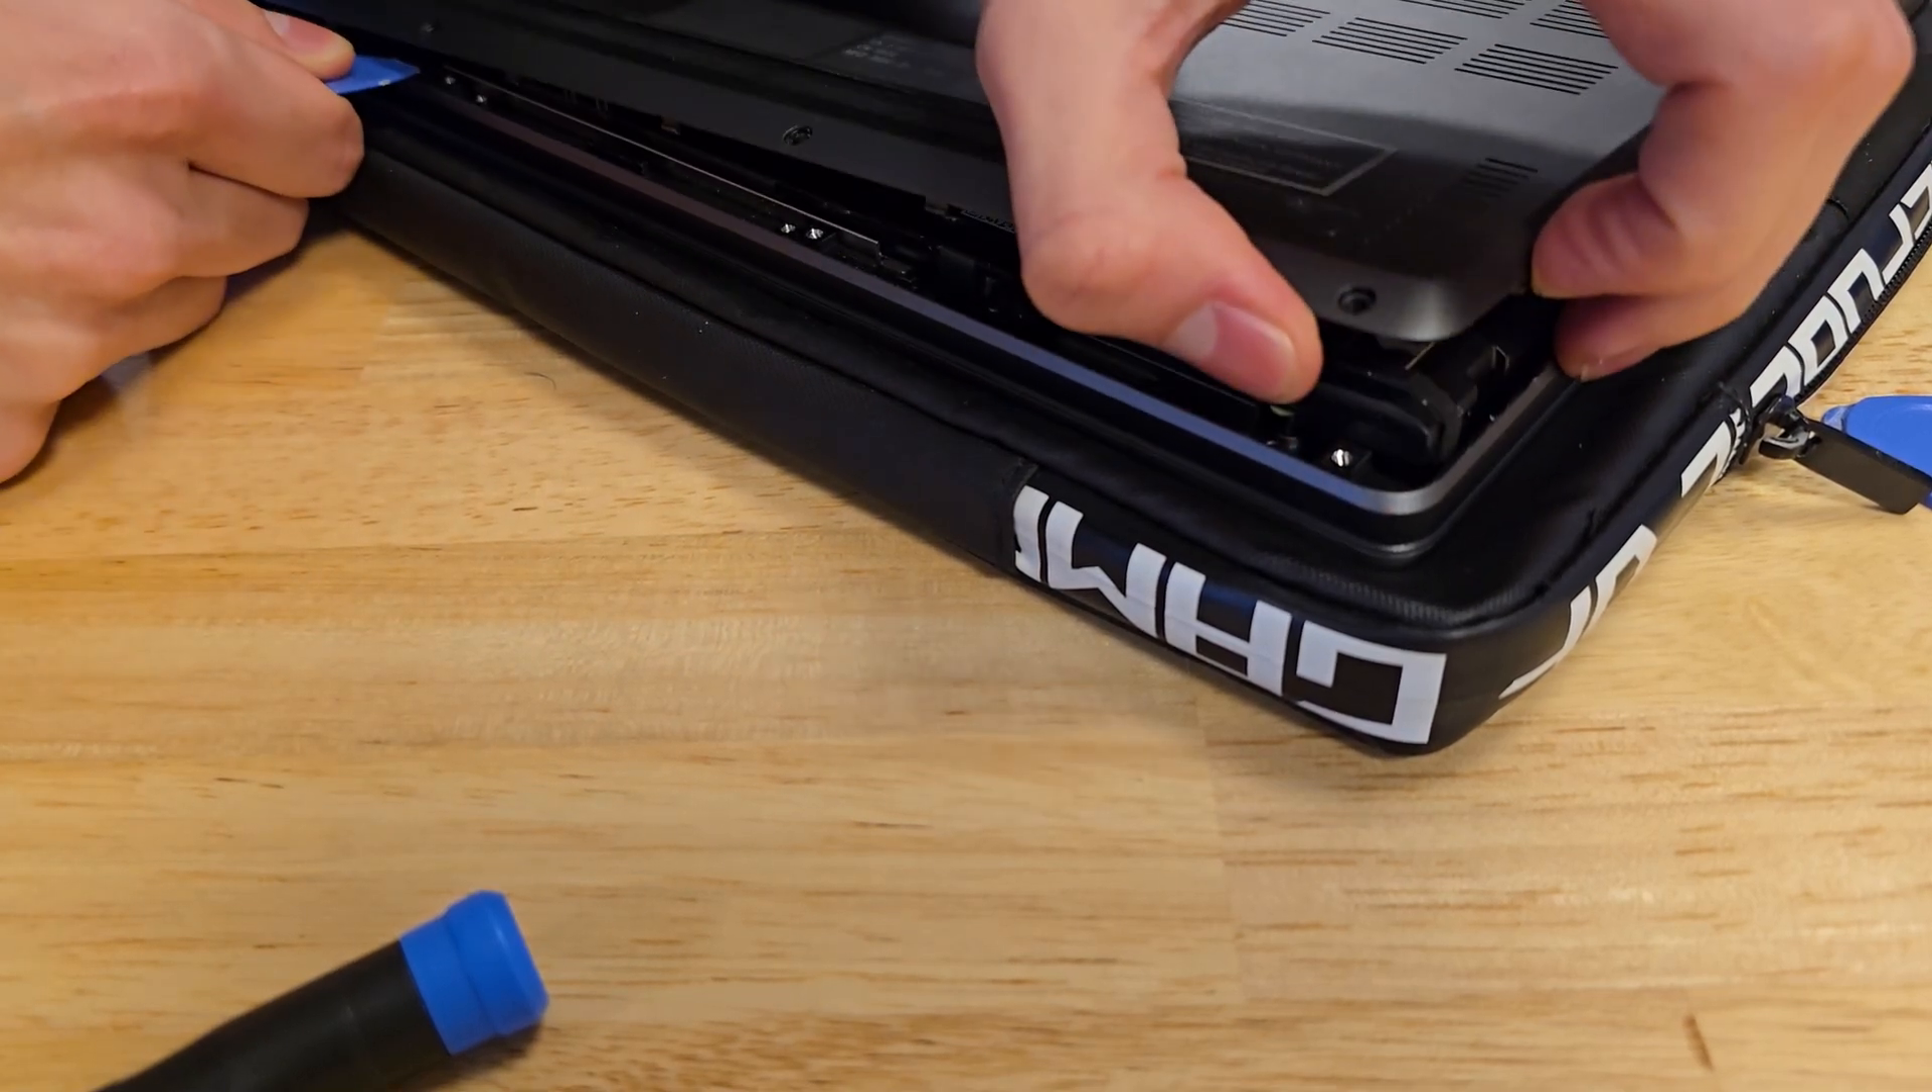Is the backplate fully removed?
No.